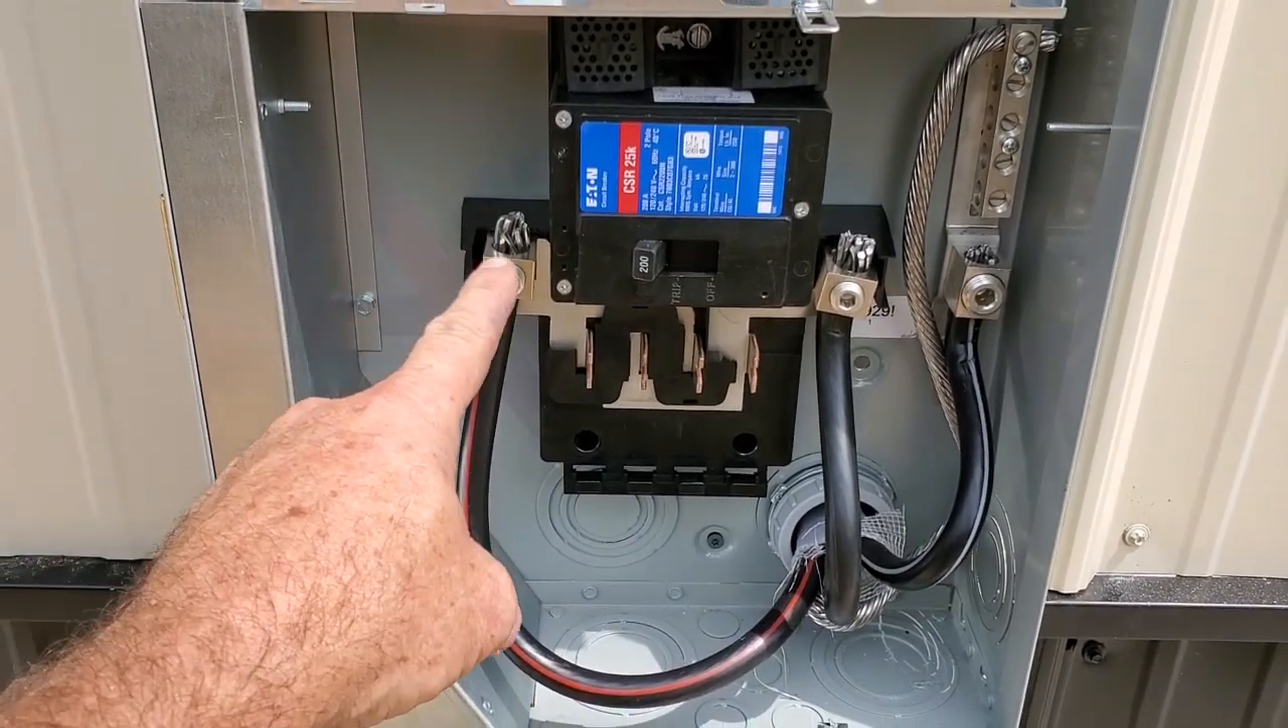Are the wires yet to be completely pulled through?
No.